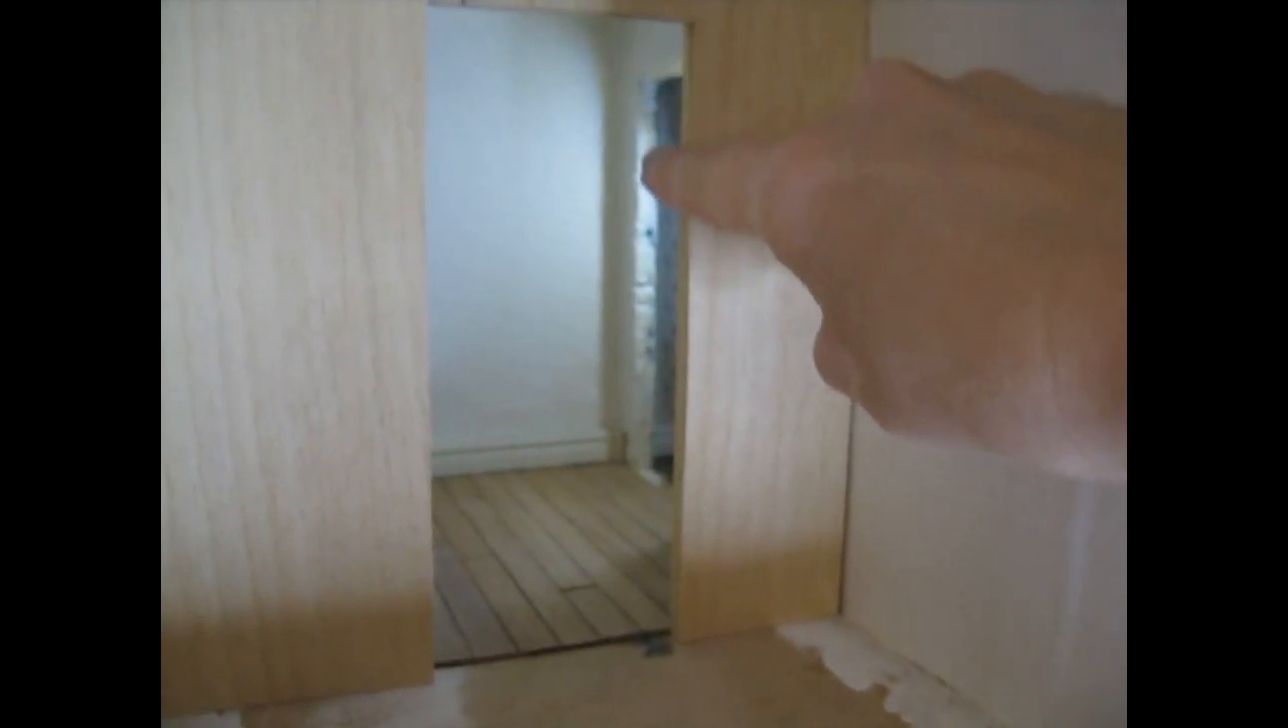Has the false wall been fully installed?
Yes.